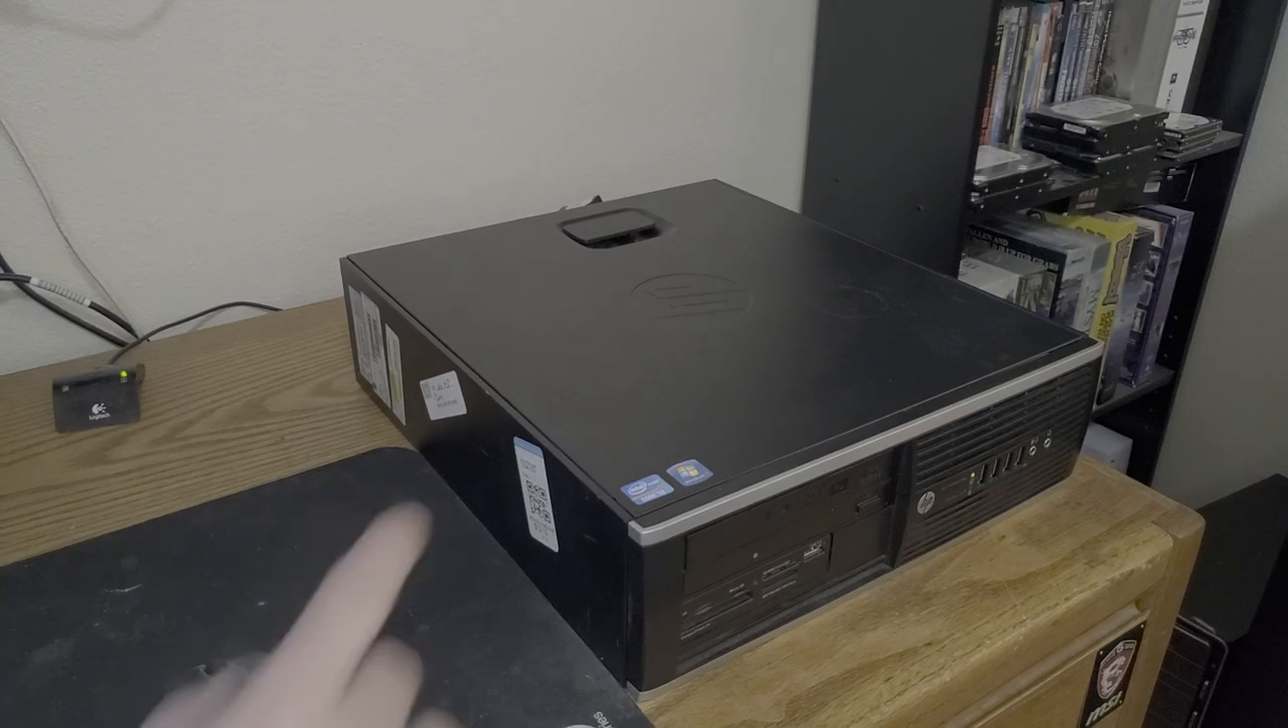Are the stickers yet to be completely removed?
Yes.